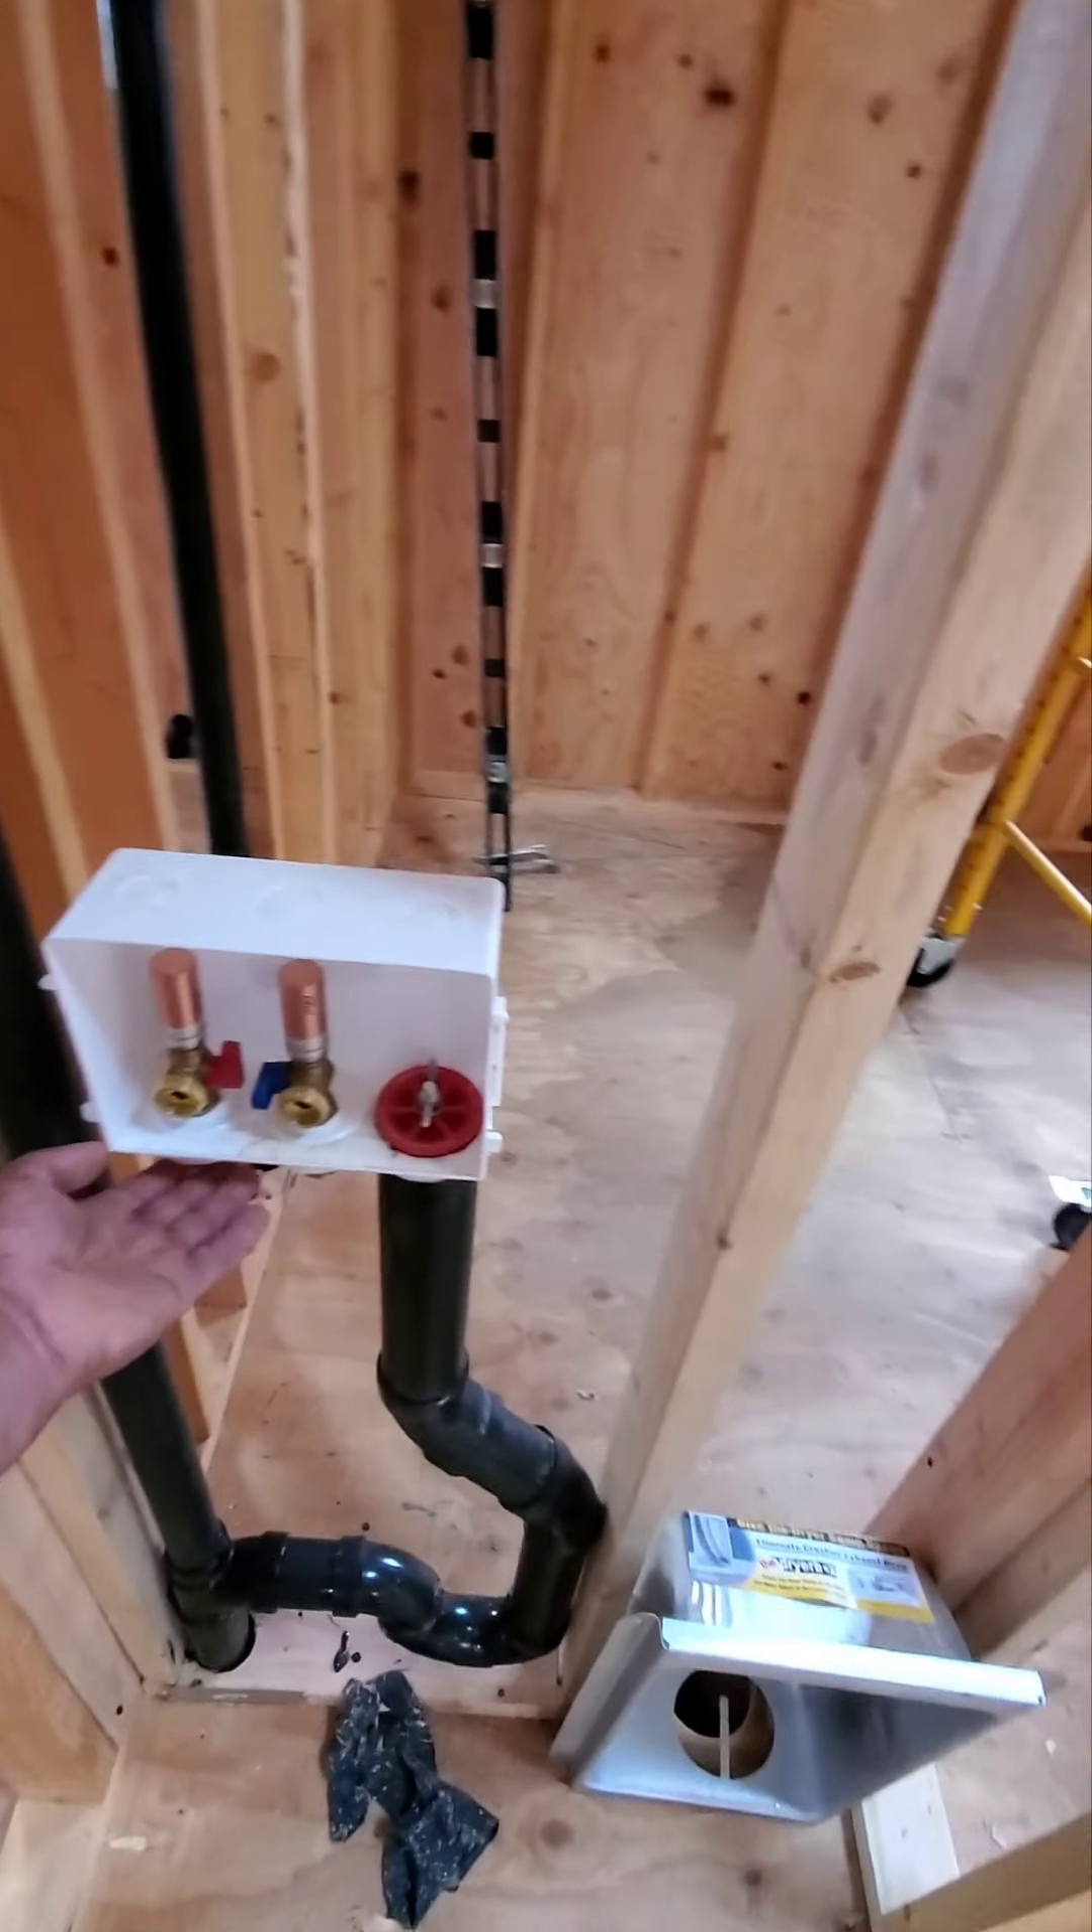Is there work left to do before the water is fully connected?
Yes.